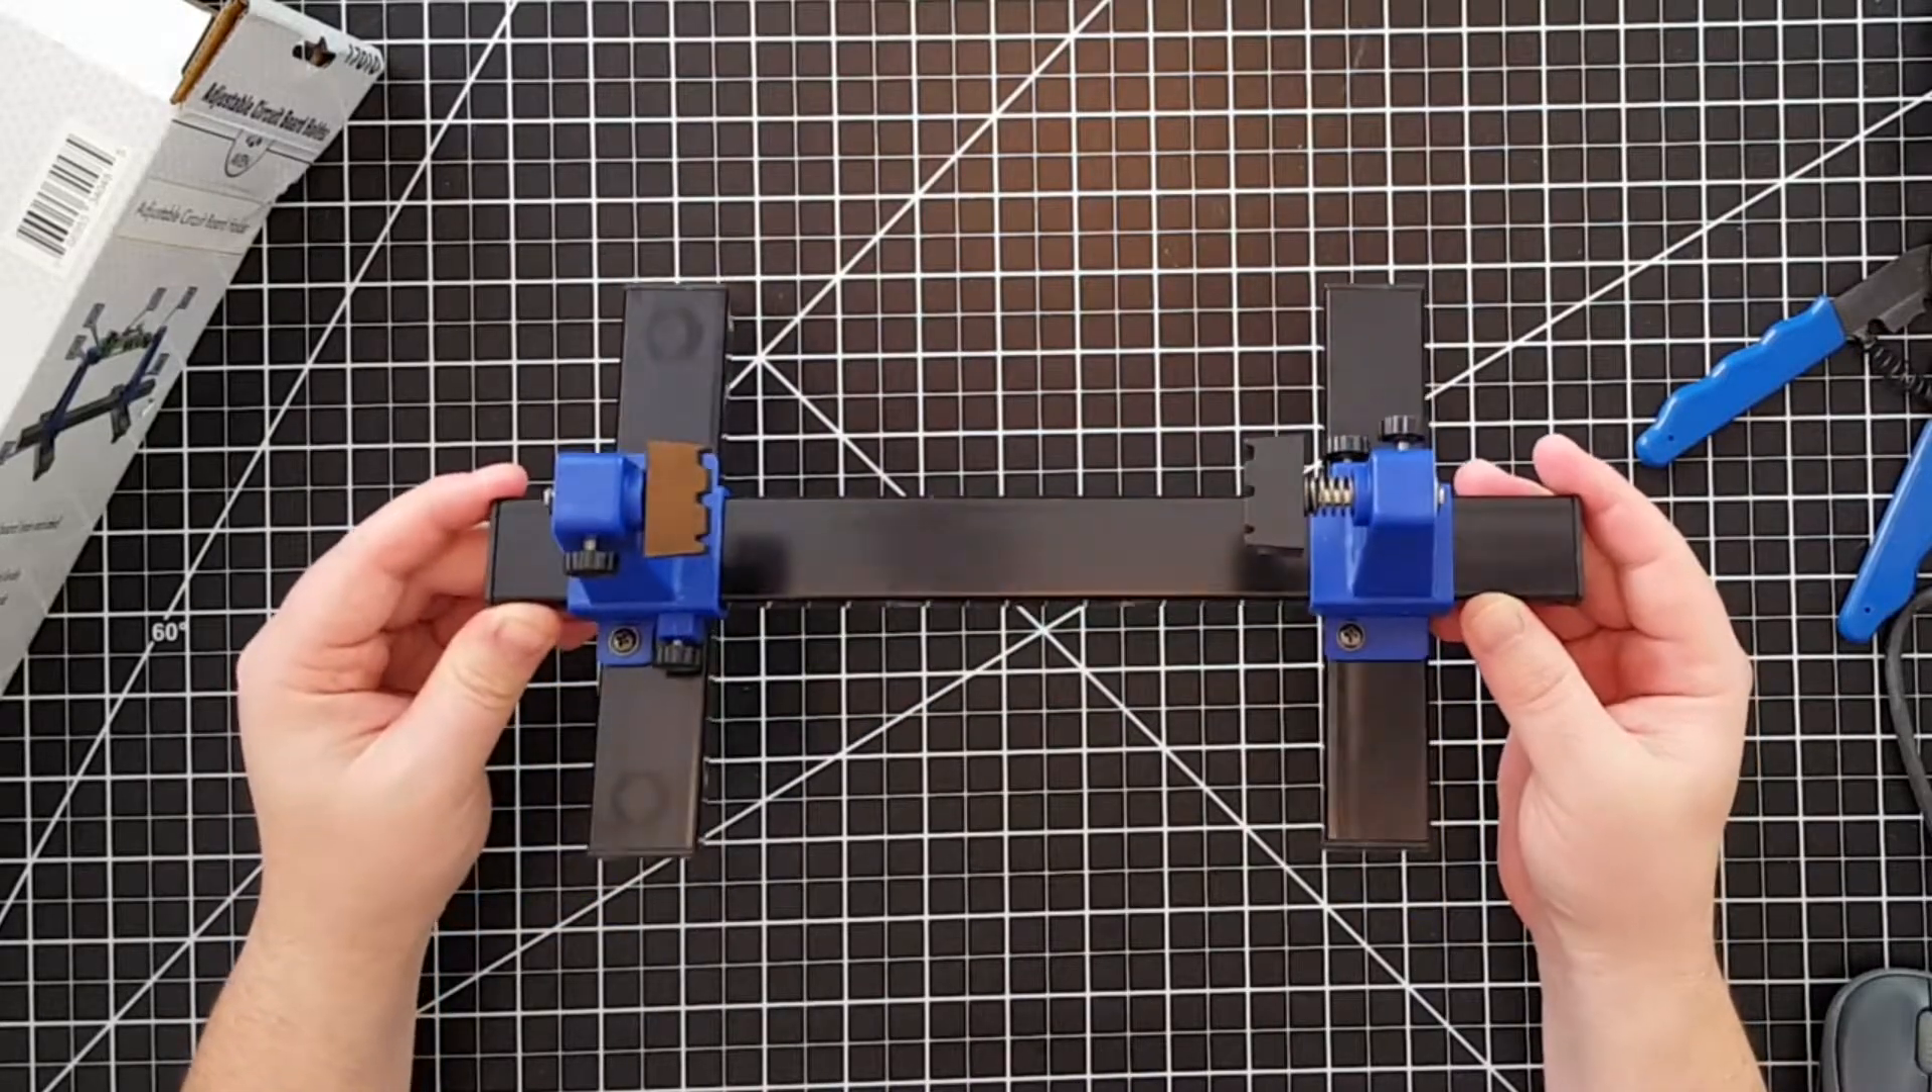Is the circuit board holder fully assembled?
Yes.